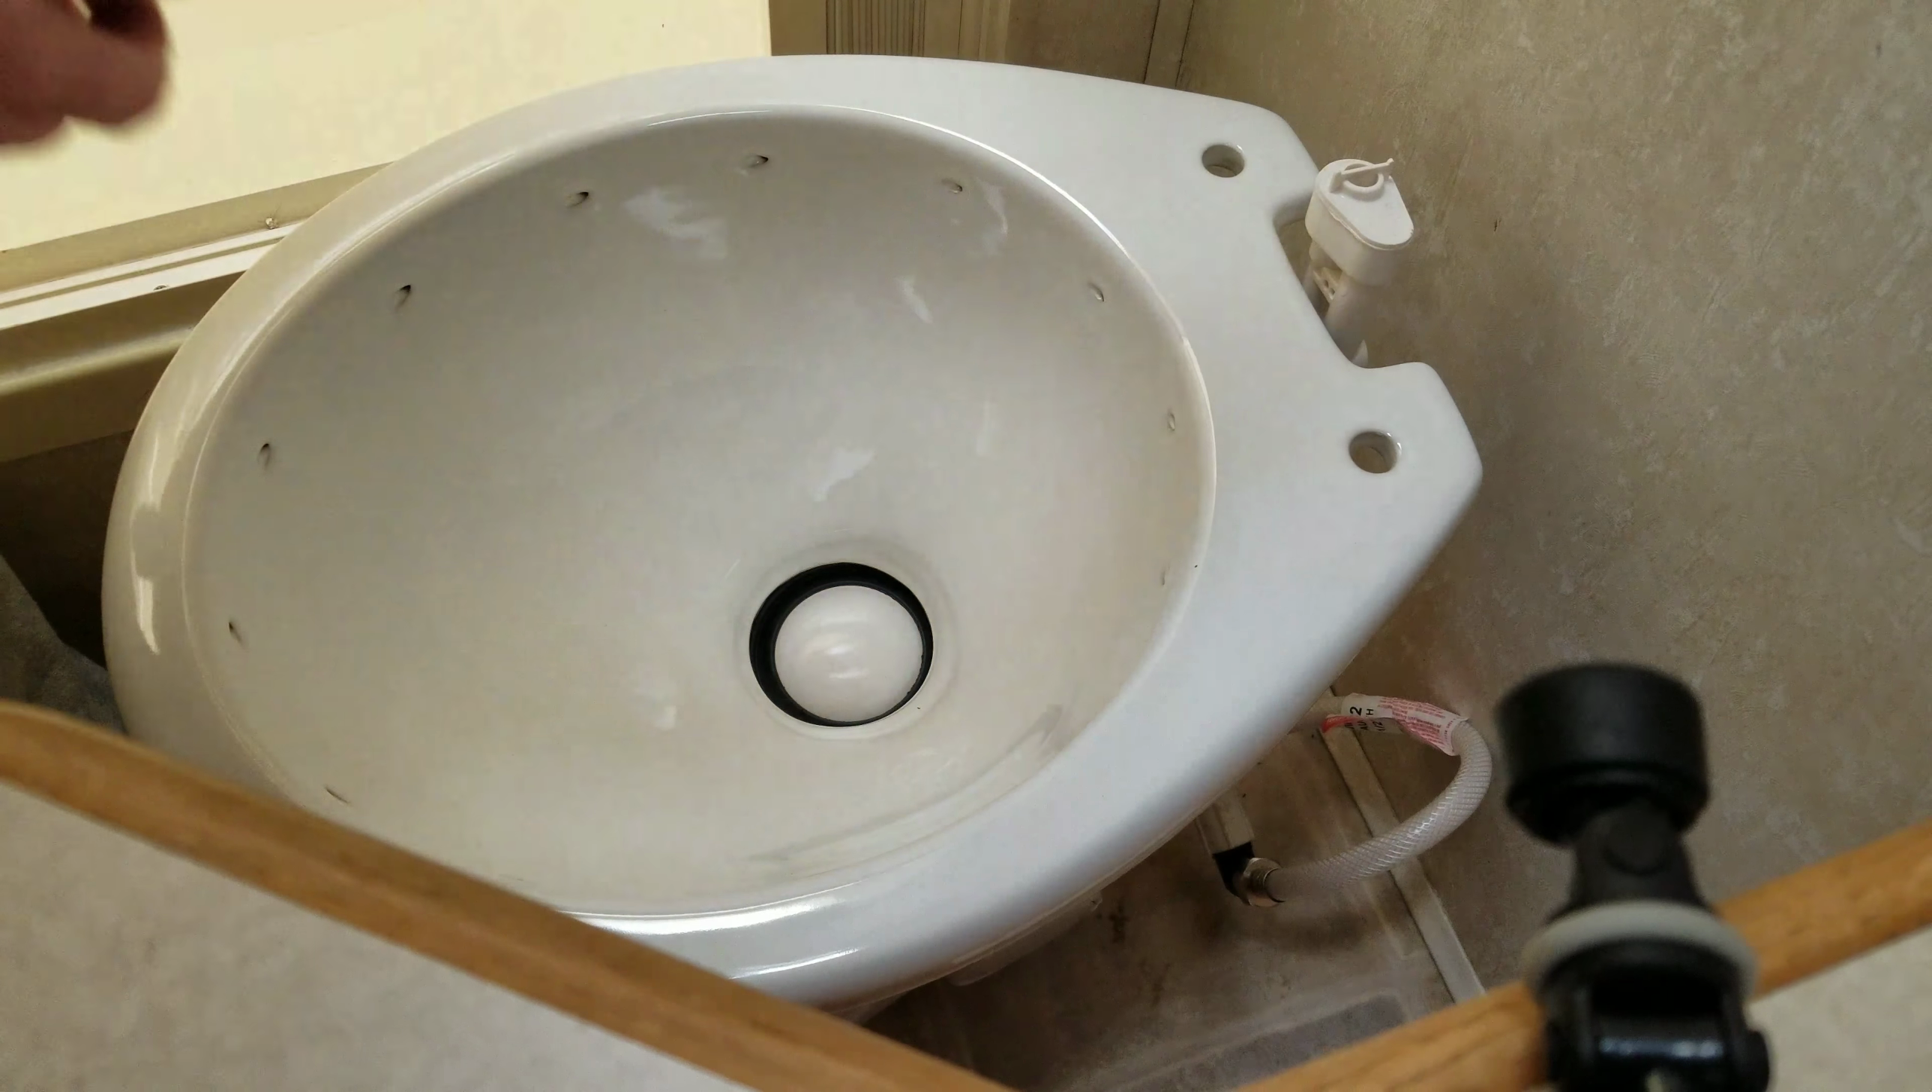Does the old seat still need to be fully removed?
No.